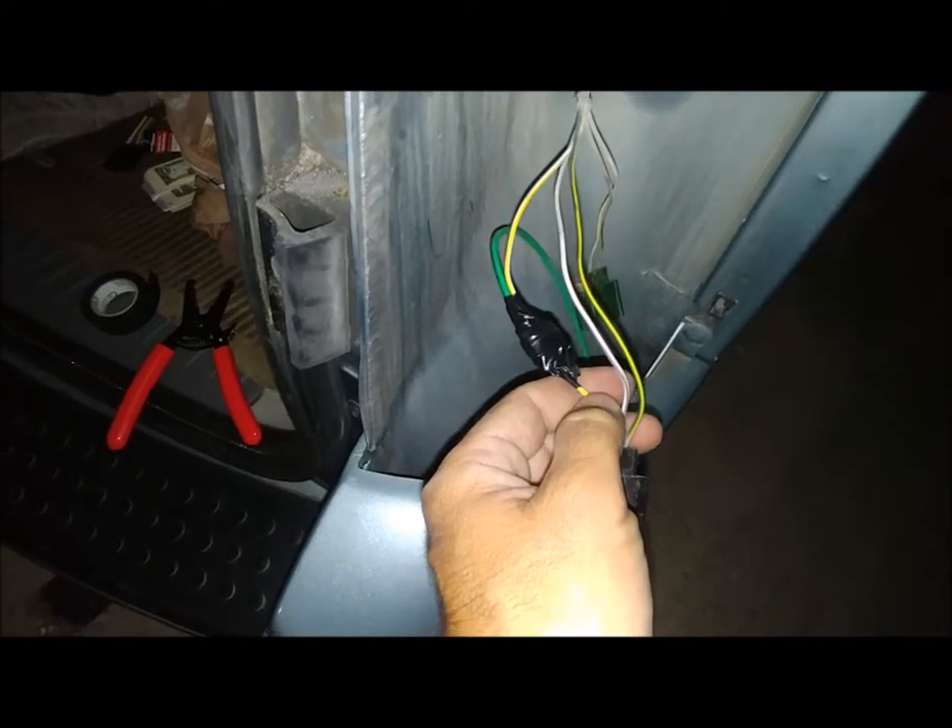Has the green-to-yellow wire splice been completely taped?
Yes.